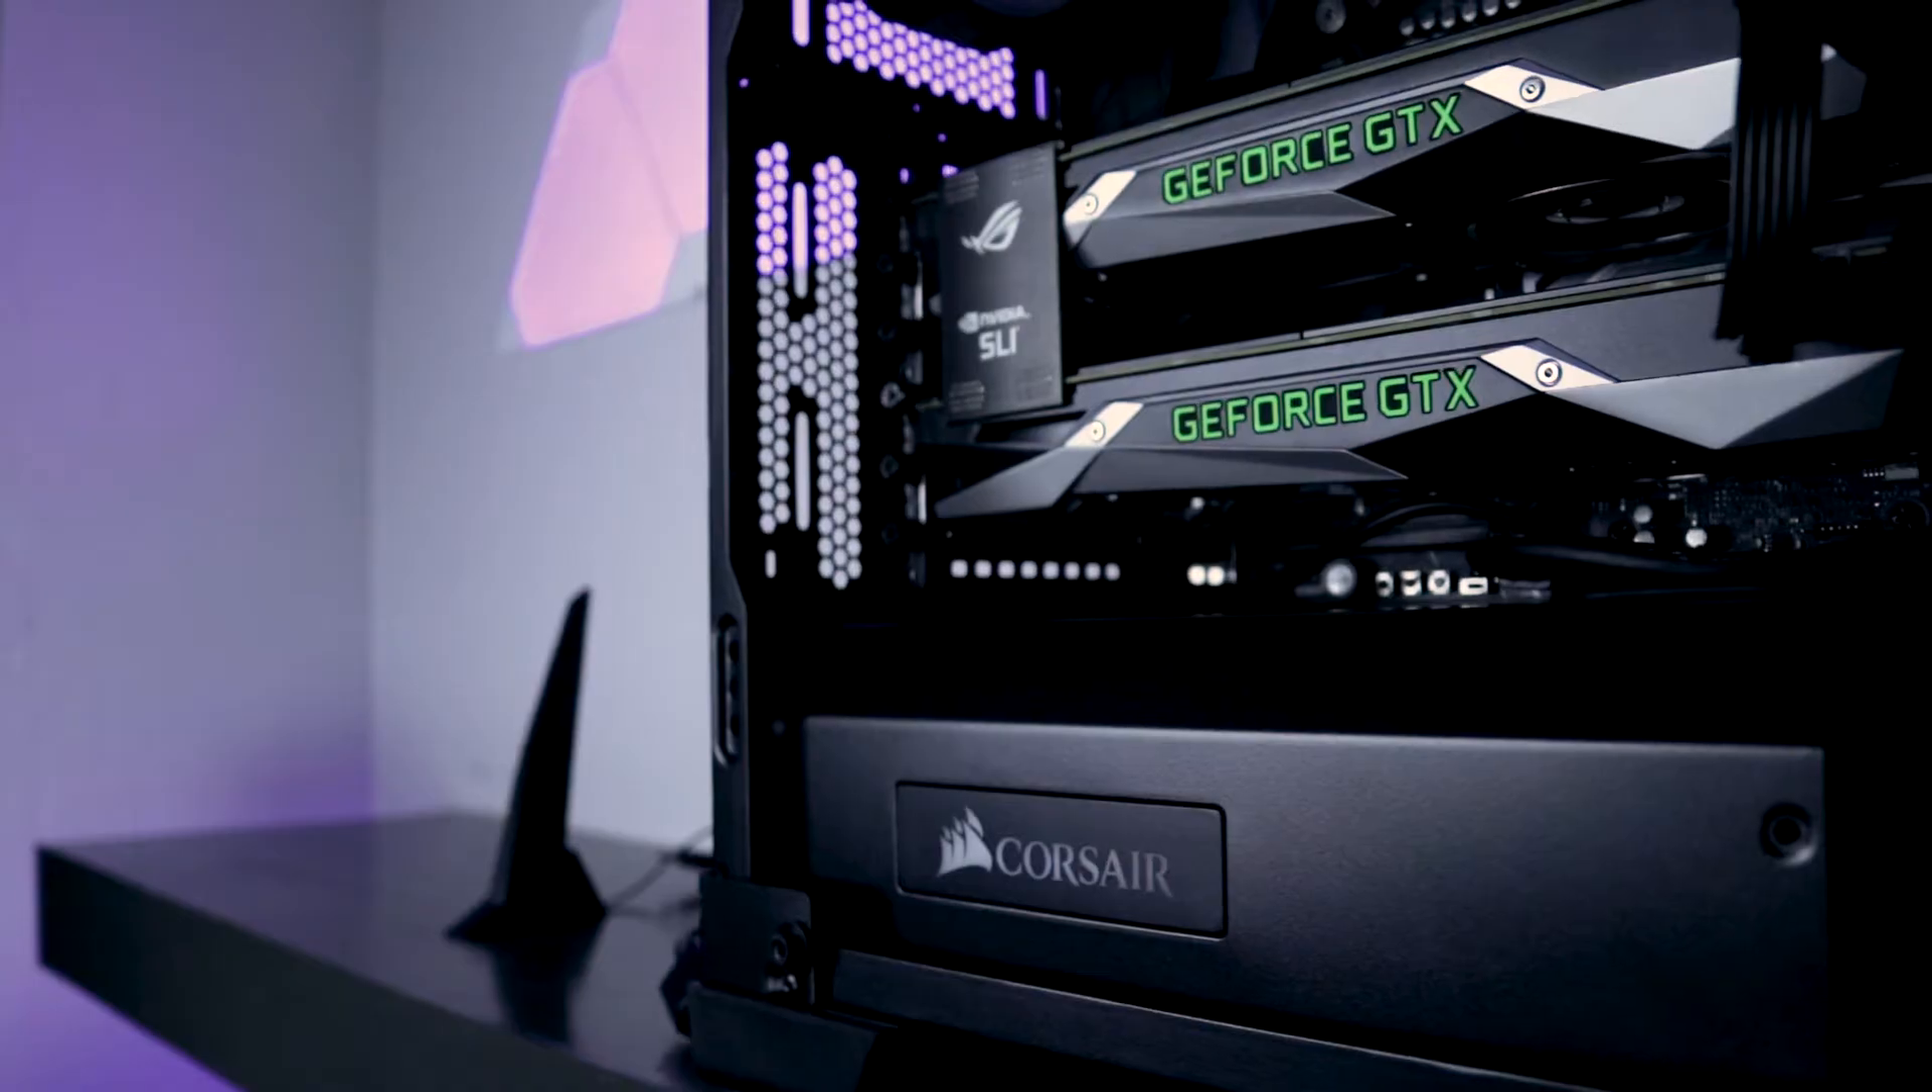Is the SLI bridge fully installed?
Yes.